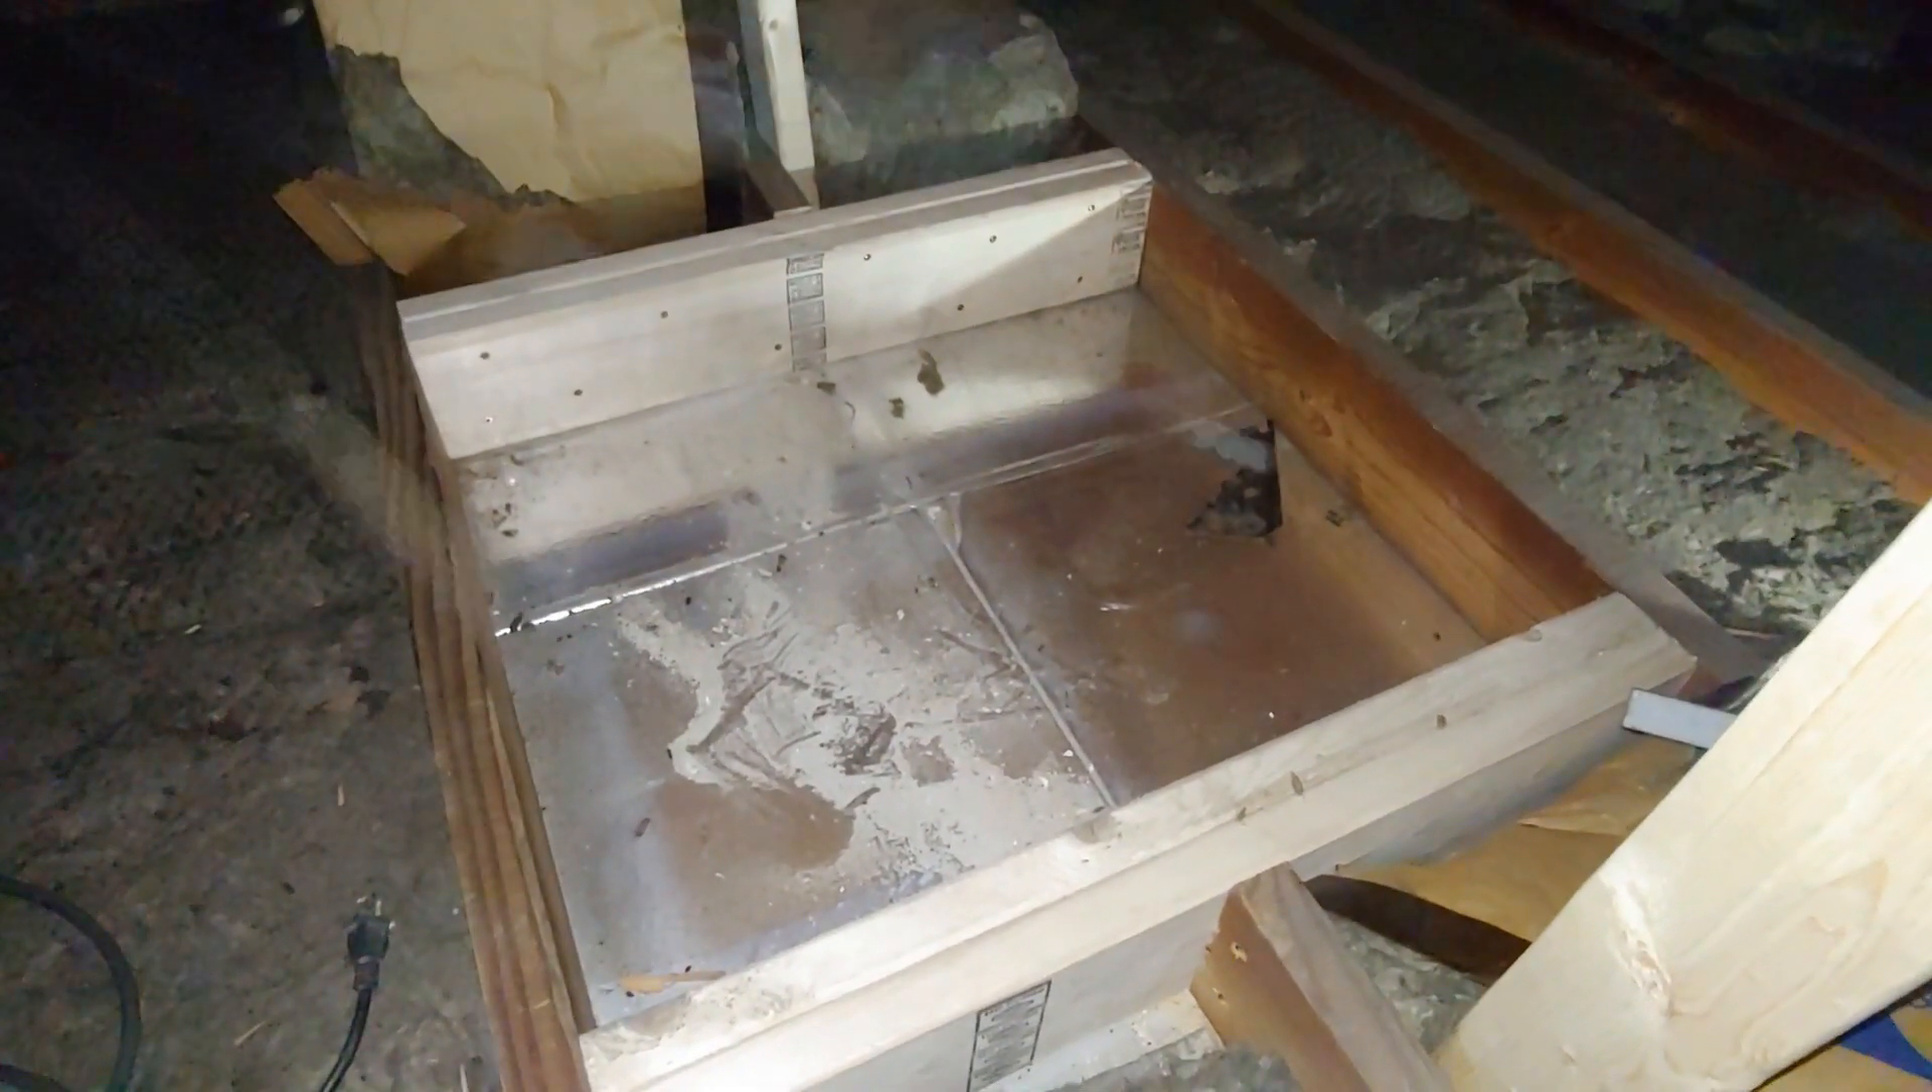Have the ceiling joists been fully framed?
Yes.